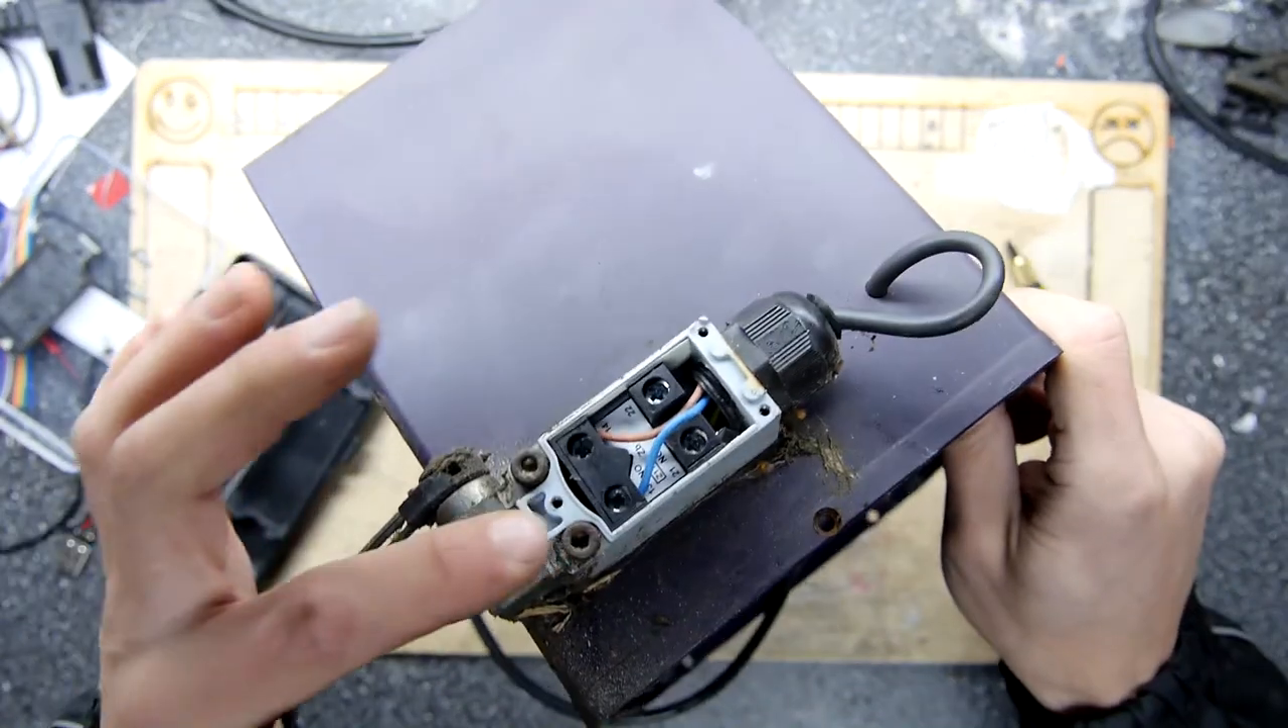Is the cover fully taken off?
Yes.